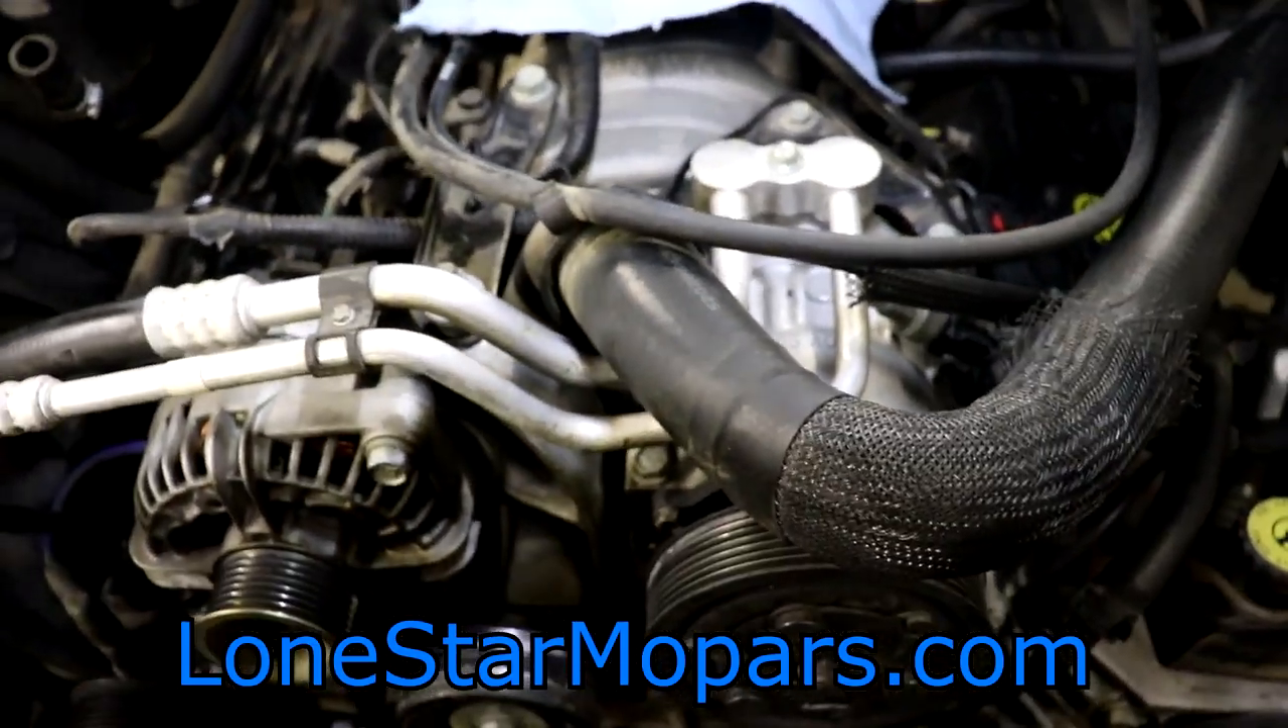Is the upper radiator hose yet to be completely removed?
Yes.